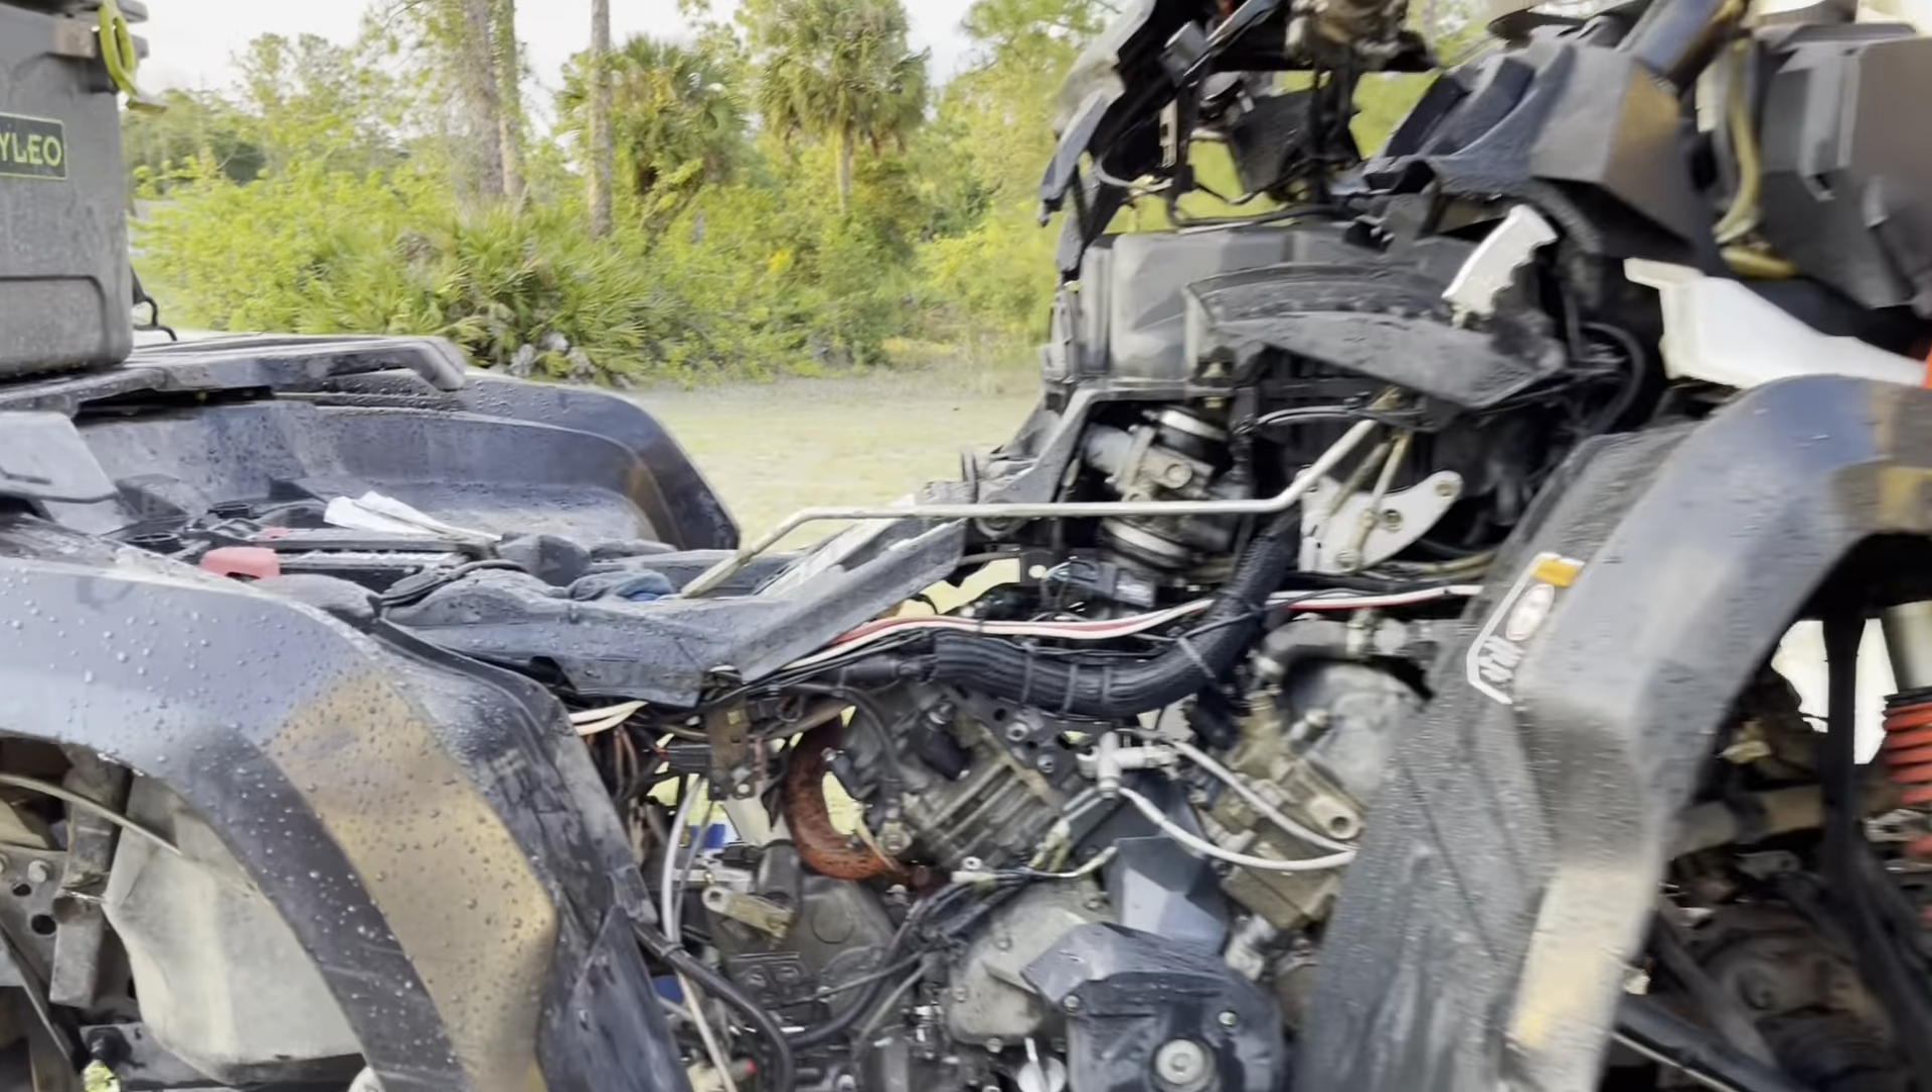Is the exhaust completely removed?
No.